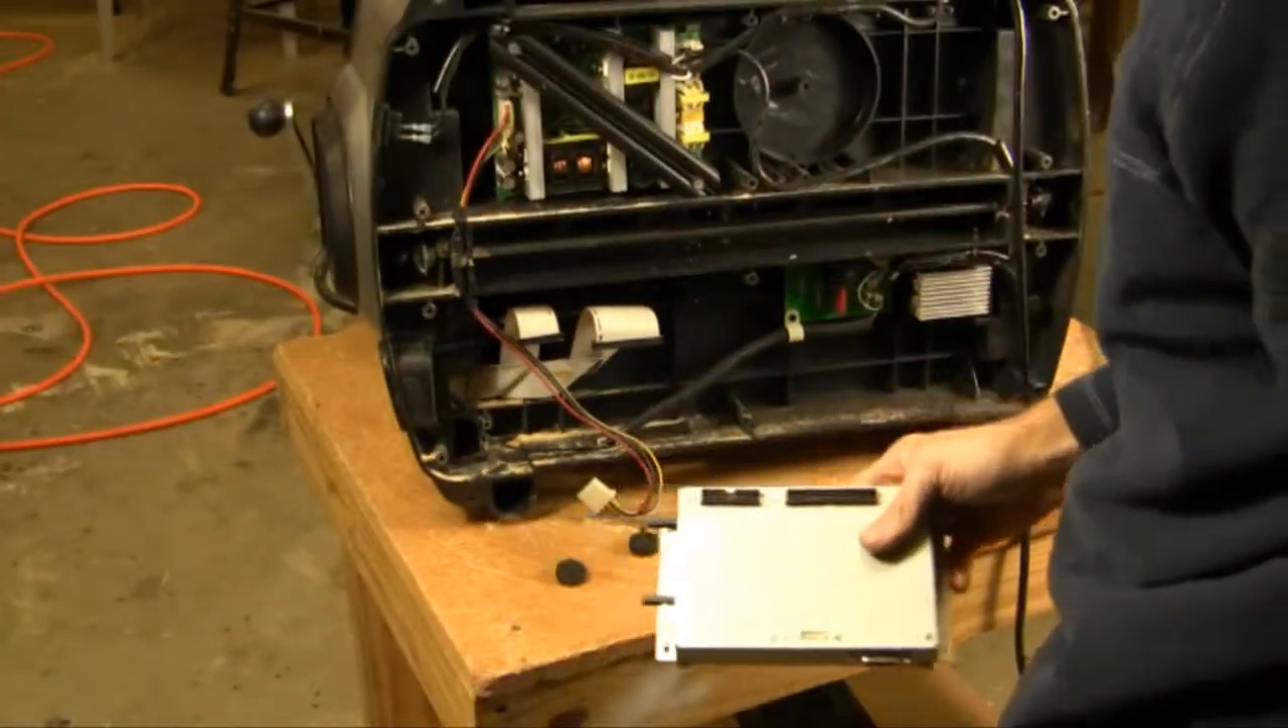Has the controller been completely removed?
Yes.